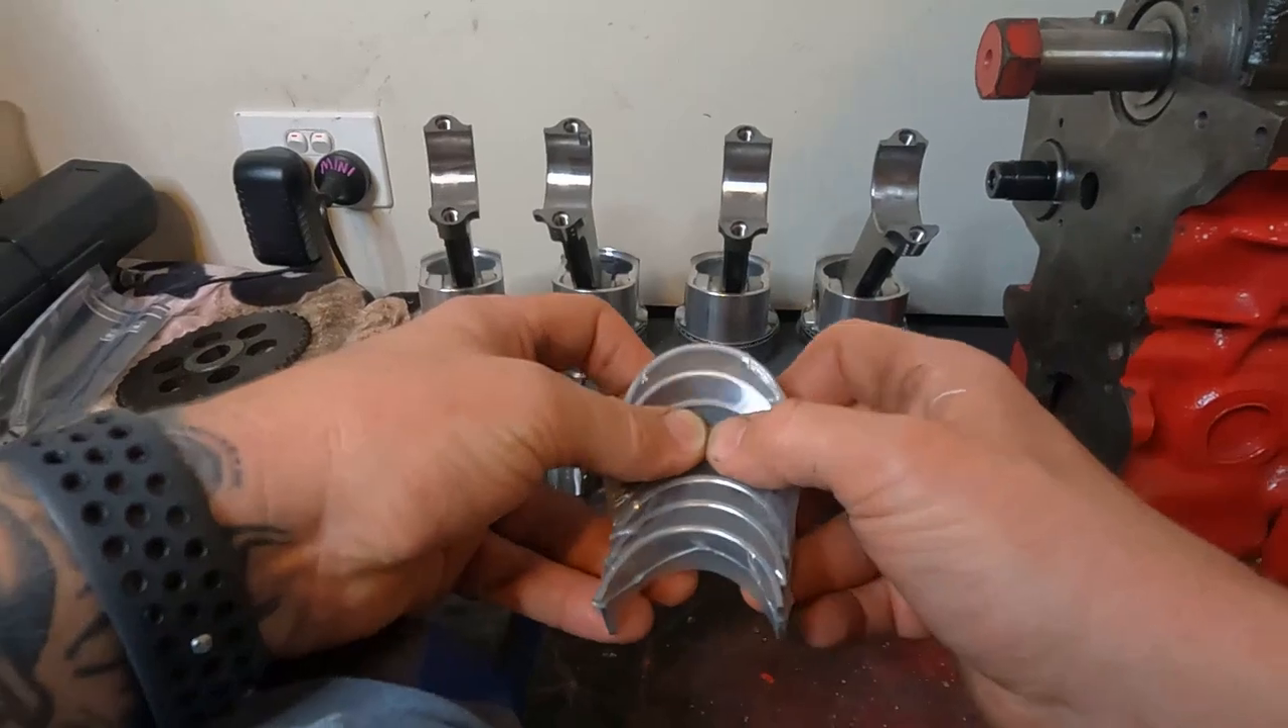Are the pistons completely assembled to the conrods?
Yes.